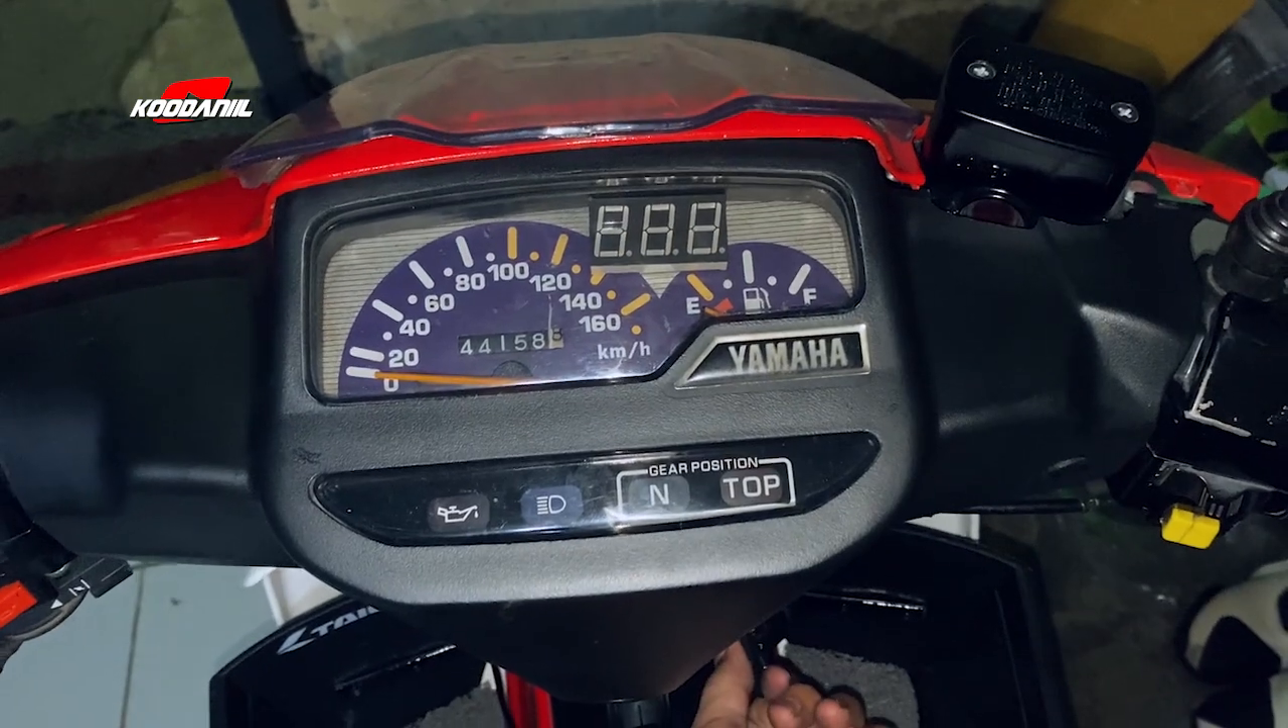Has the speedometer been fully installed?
Yes.